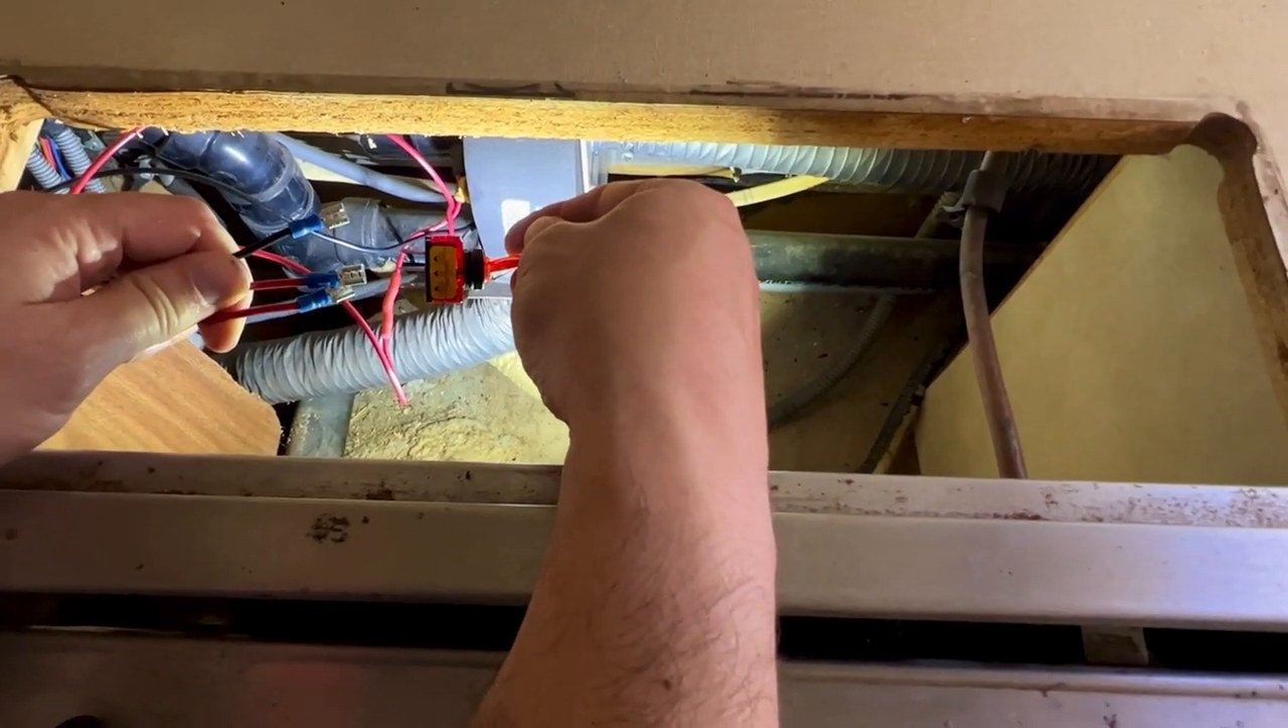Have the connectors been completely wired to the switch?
No.